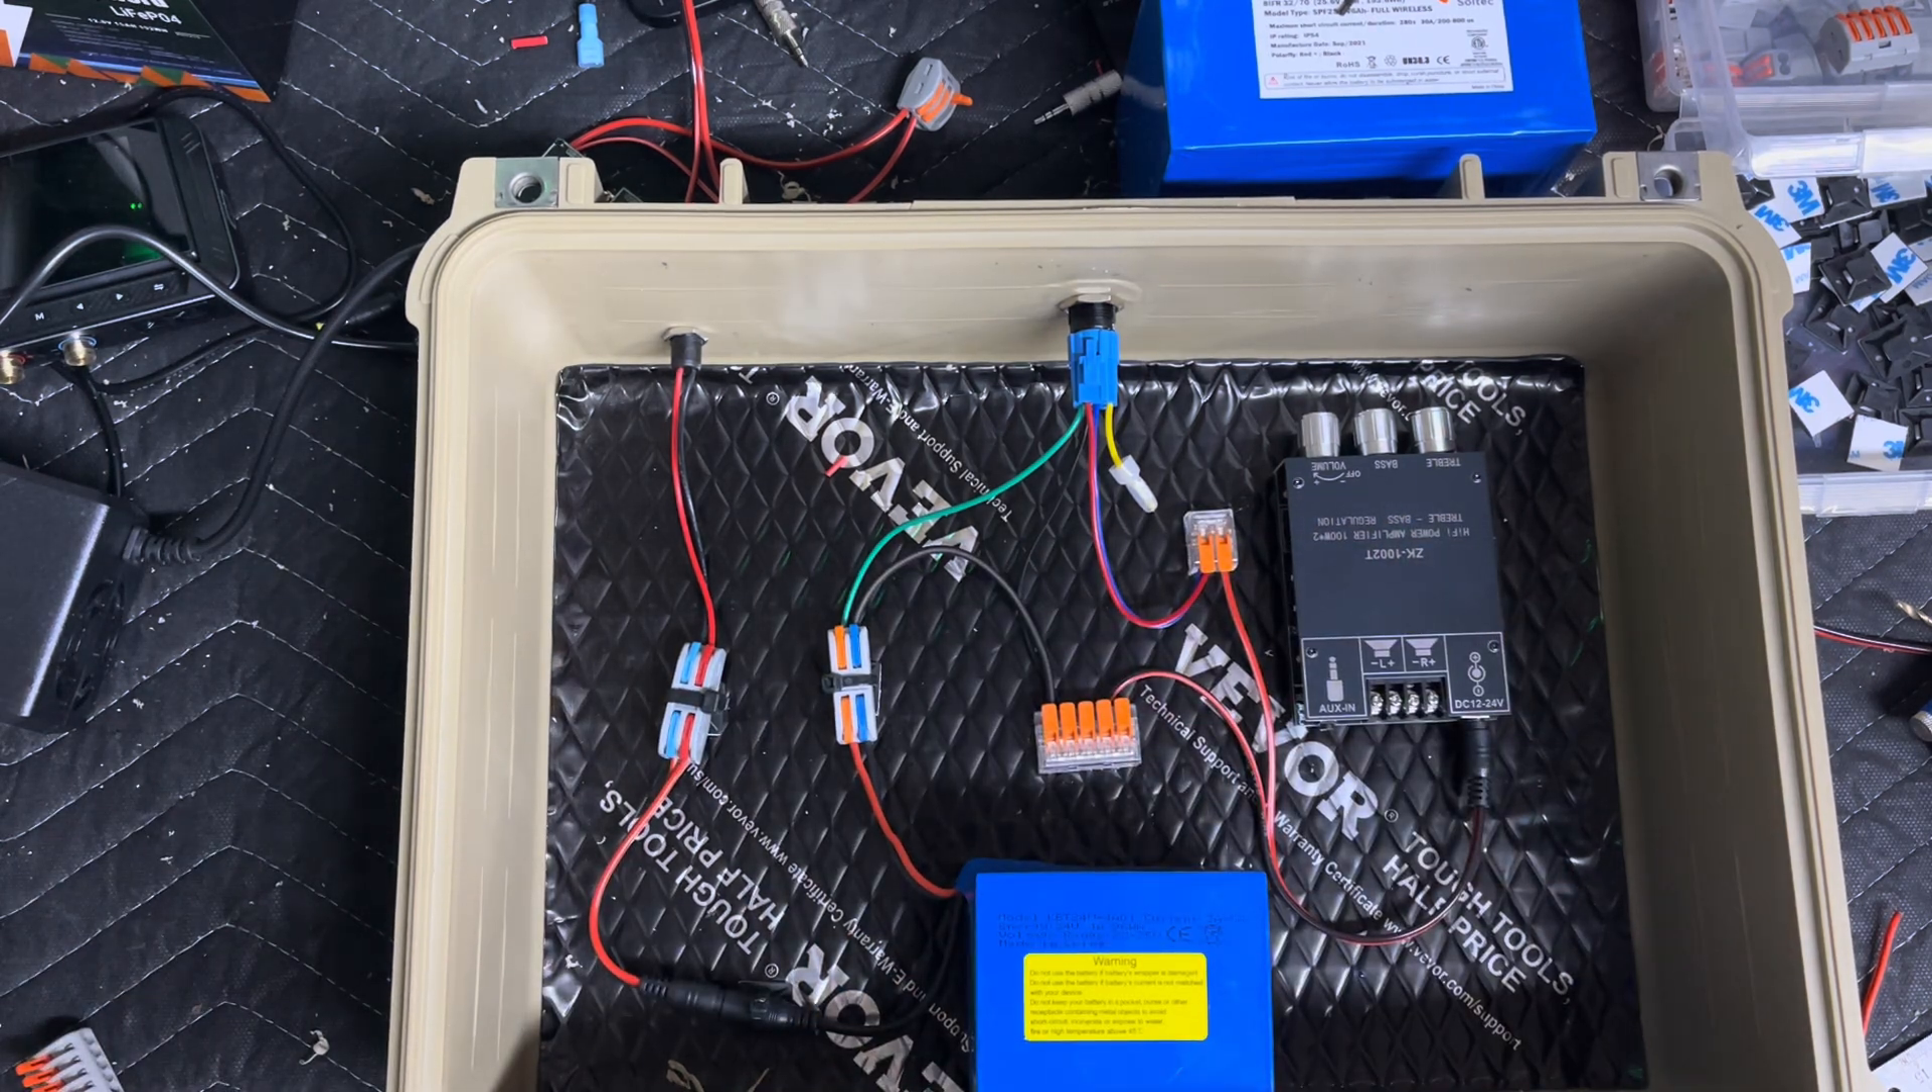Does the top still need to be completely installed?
Yes.